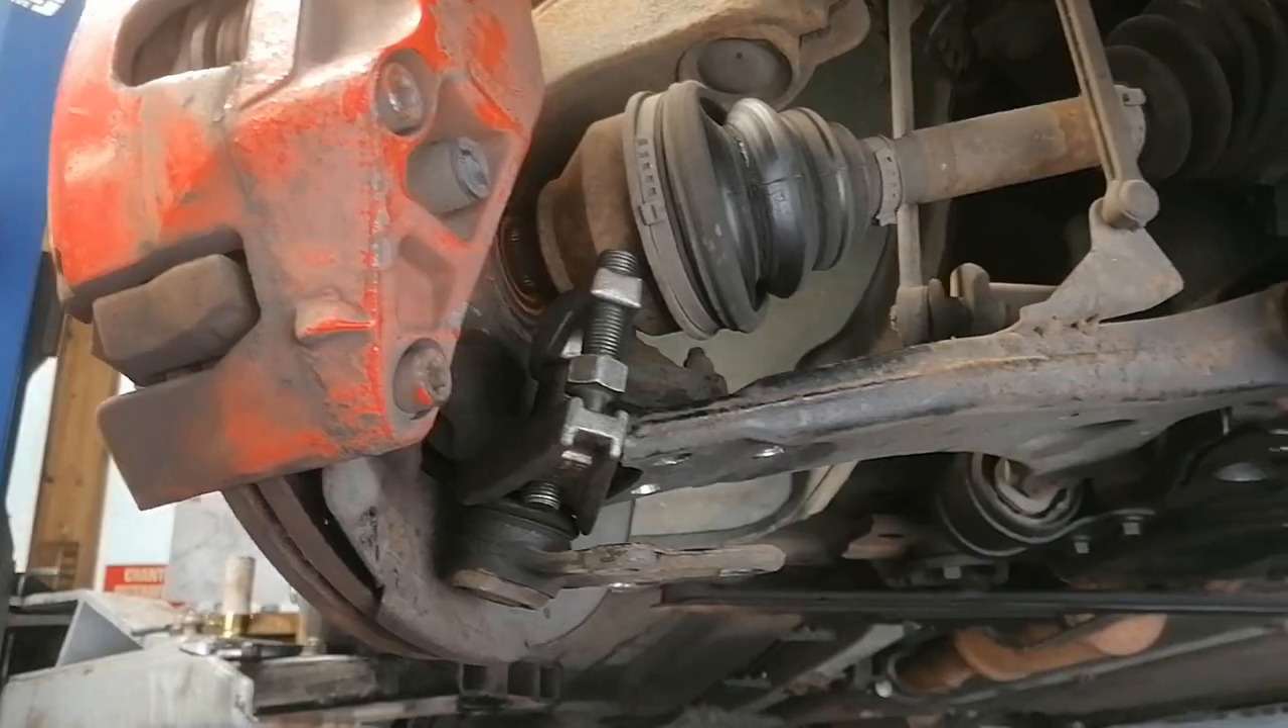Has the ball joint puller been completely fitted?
Yes.